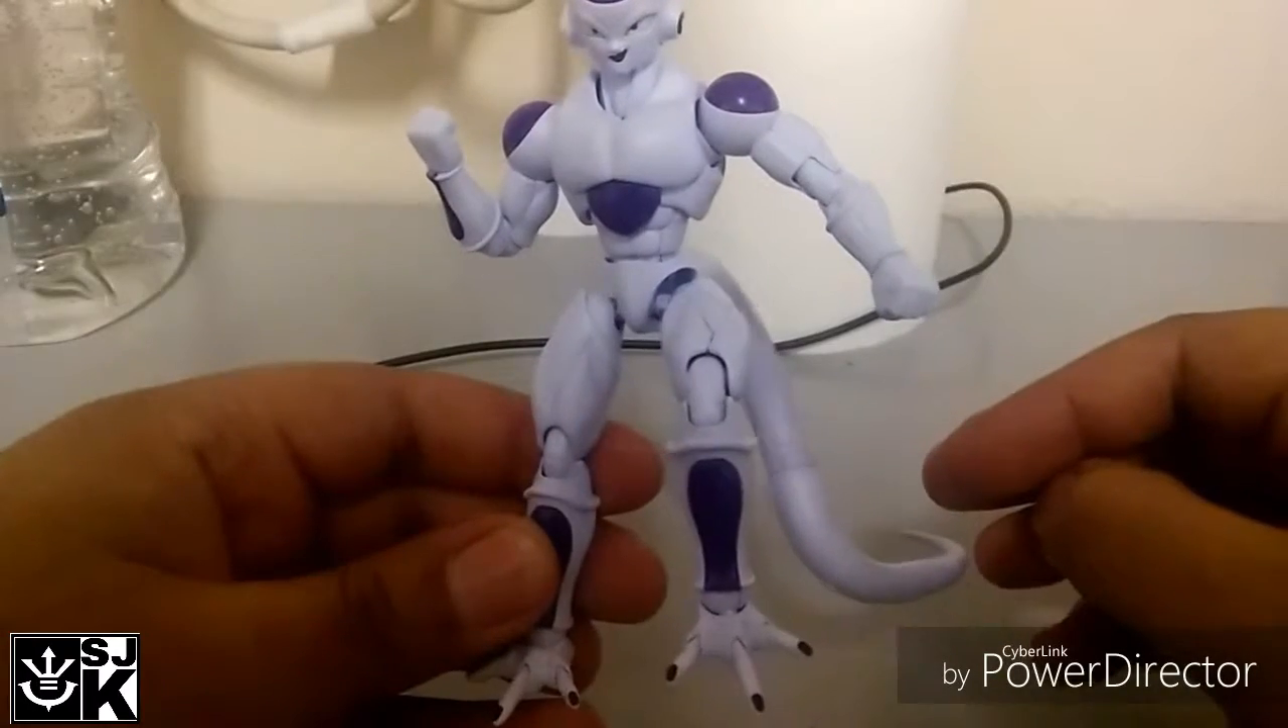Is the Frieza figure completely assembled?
Yes.